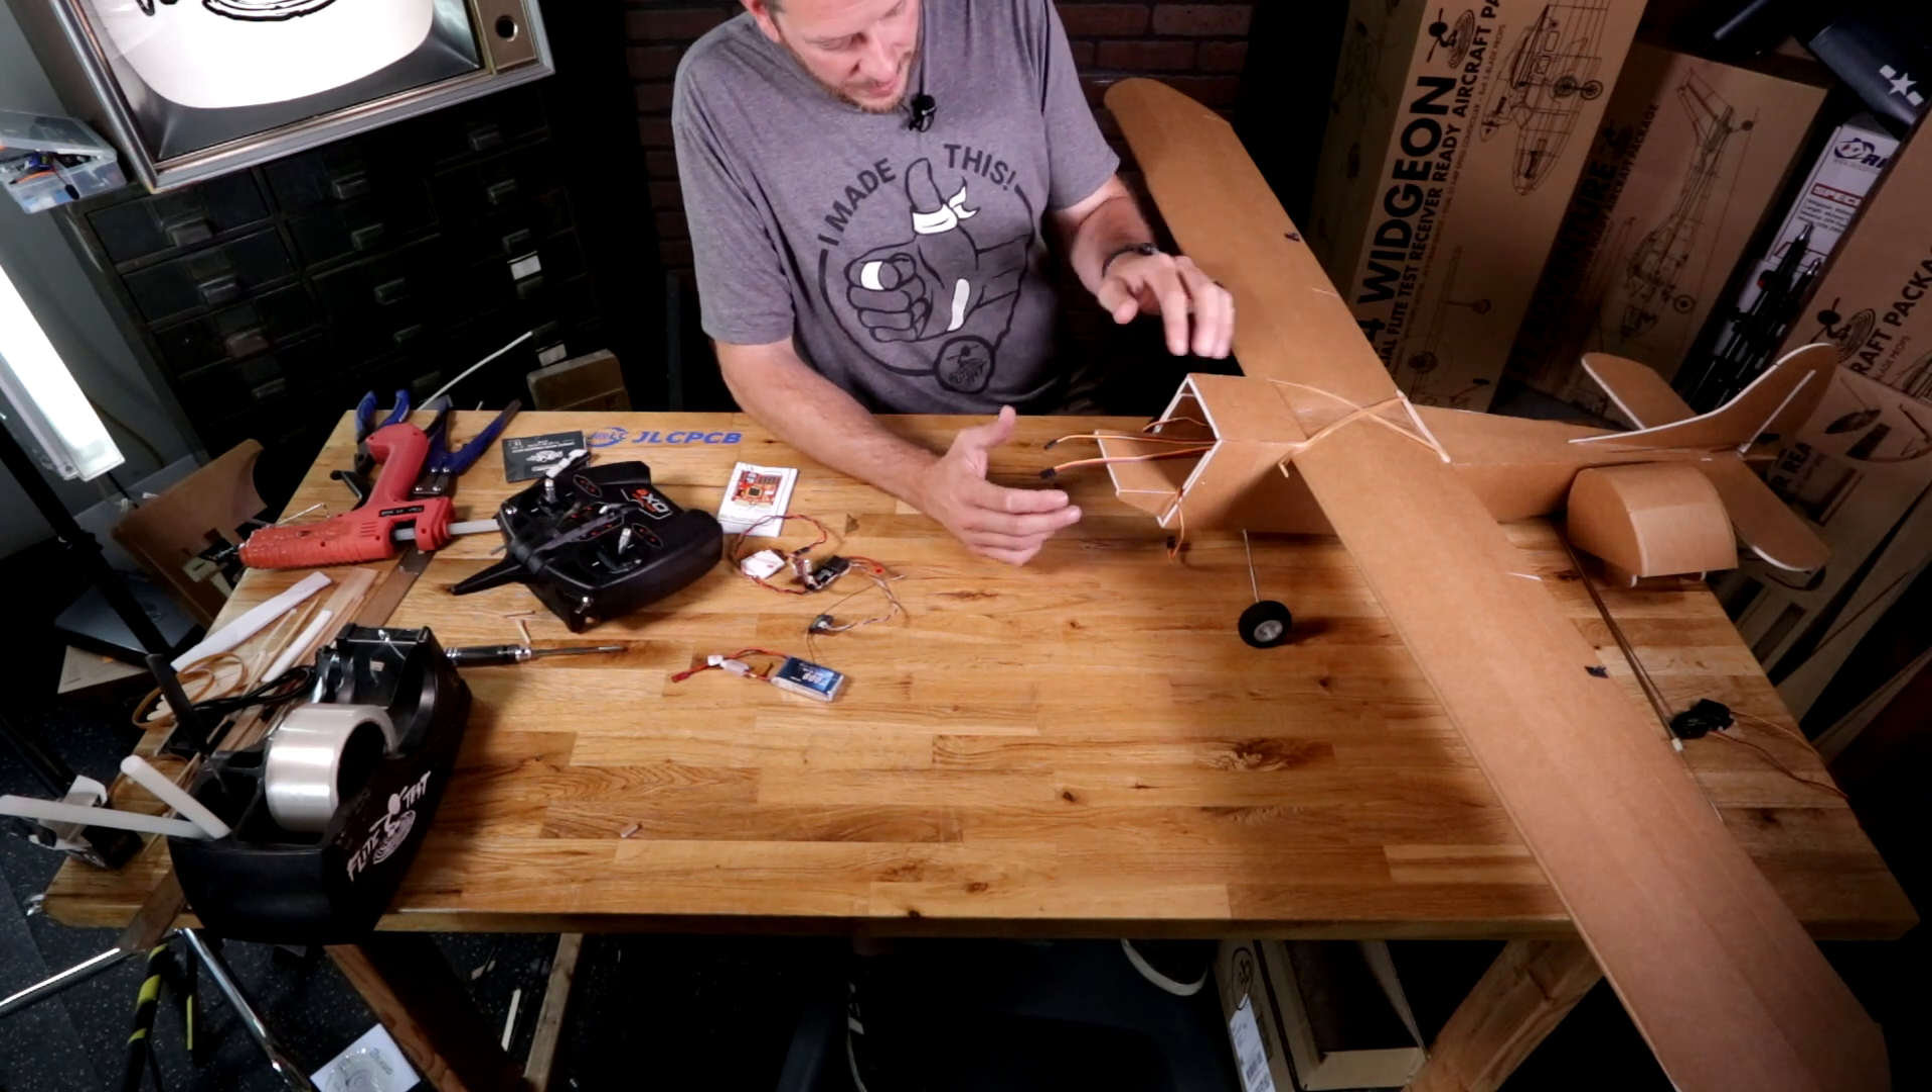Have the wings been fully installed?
Yes.